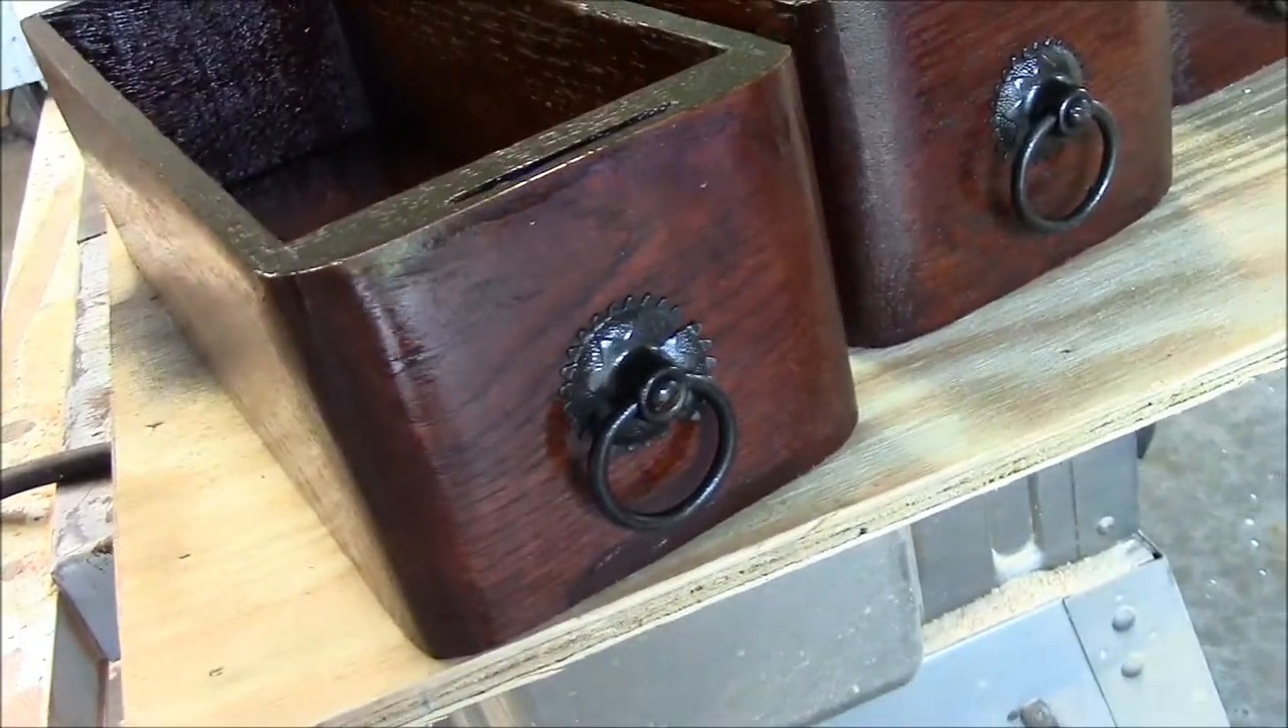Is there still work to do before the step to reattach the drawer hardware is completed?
No.